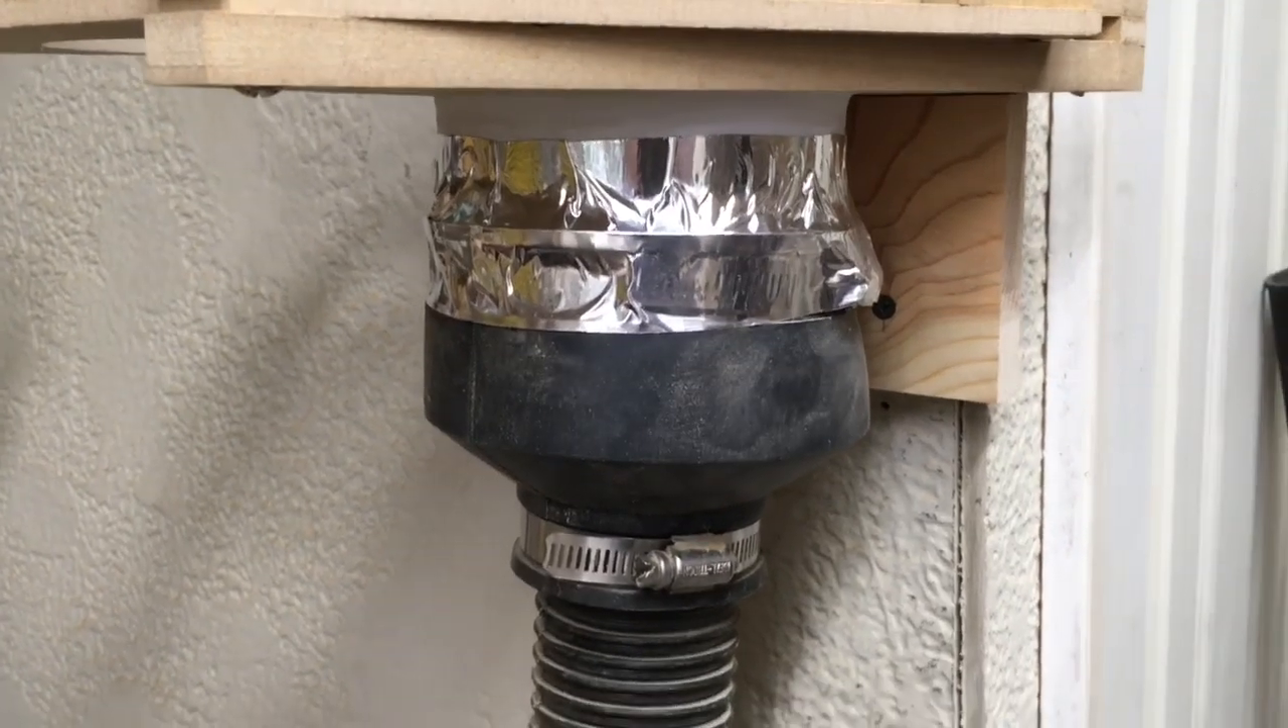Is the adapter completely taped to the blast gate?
Yes.